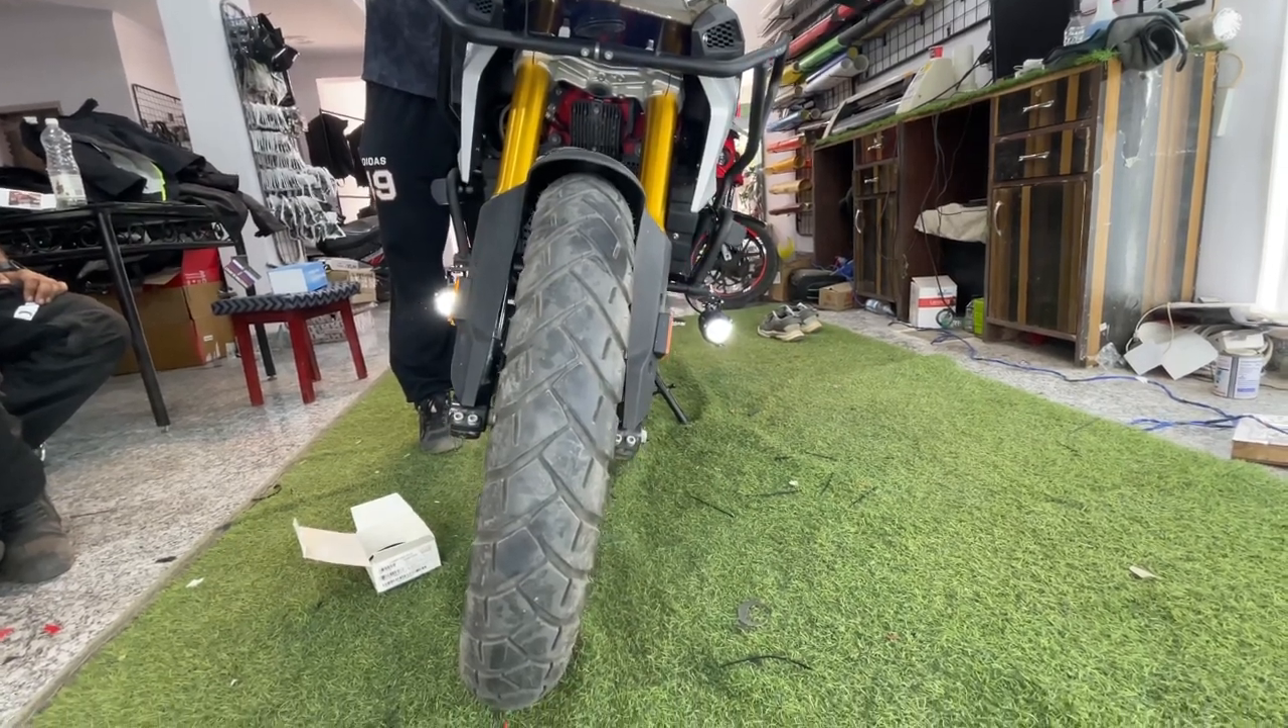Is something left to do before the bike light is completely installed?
No.